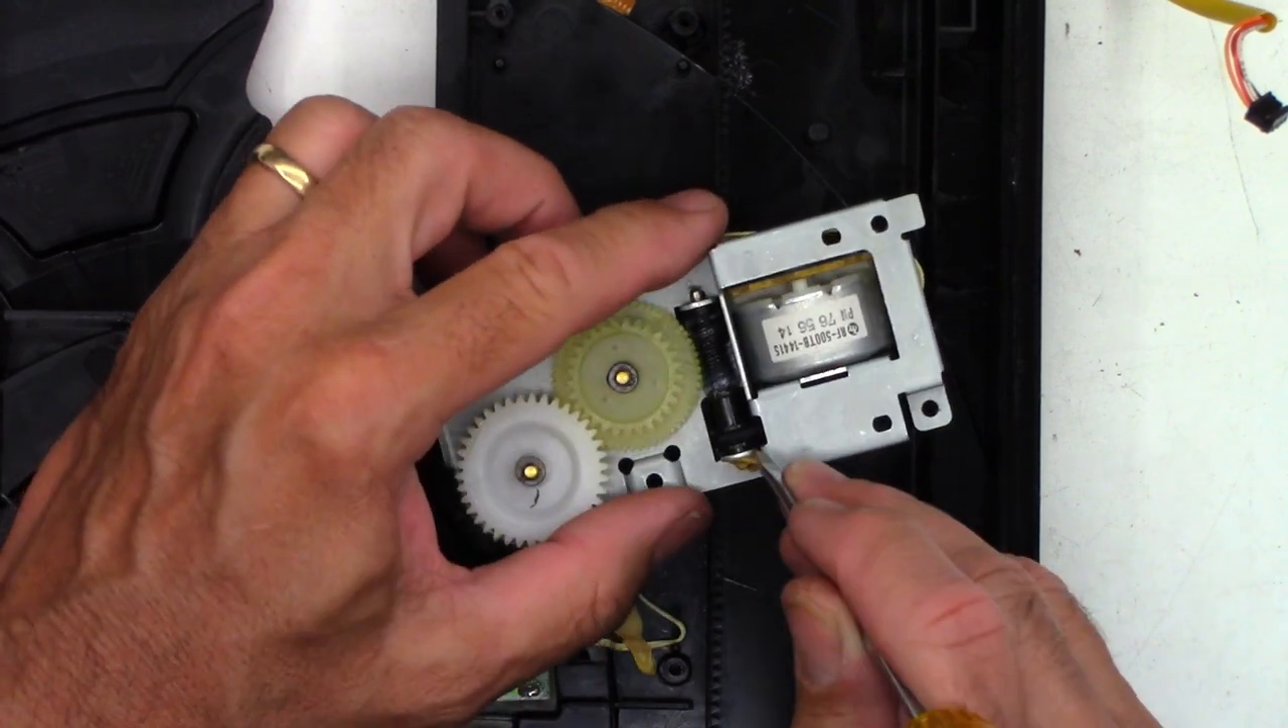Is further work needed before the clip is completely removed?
Yes.